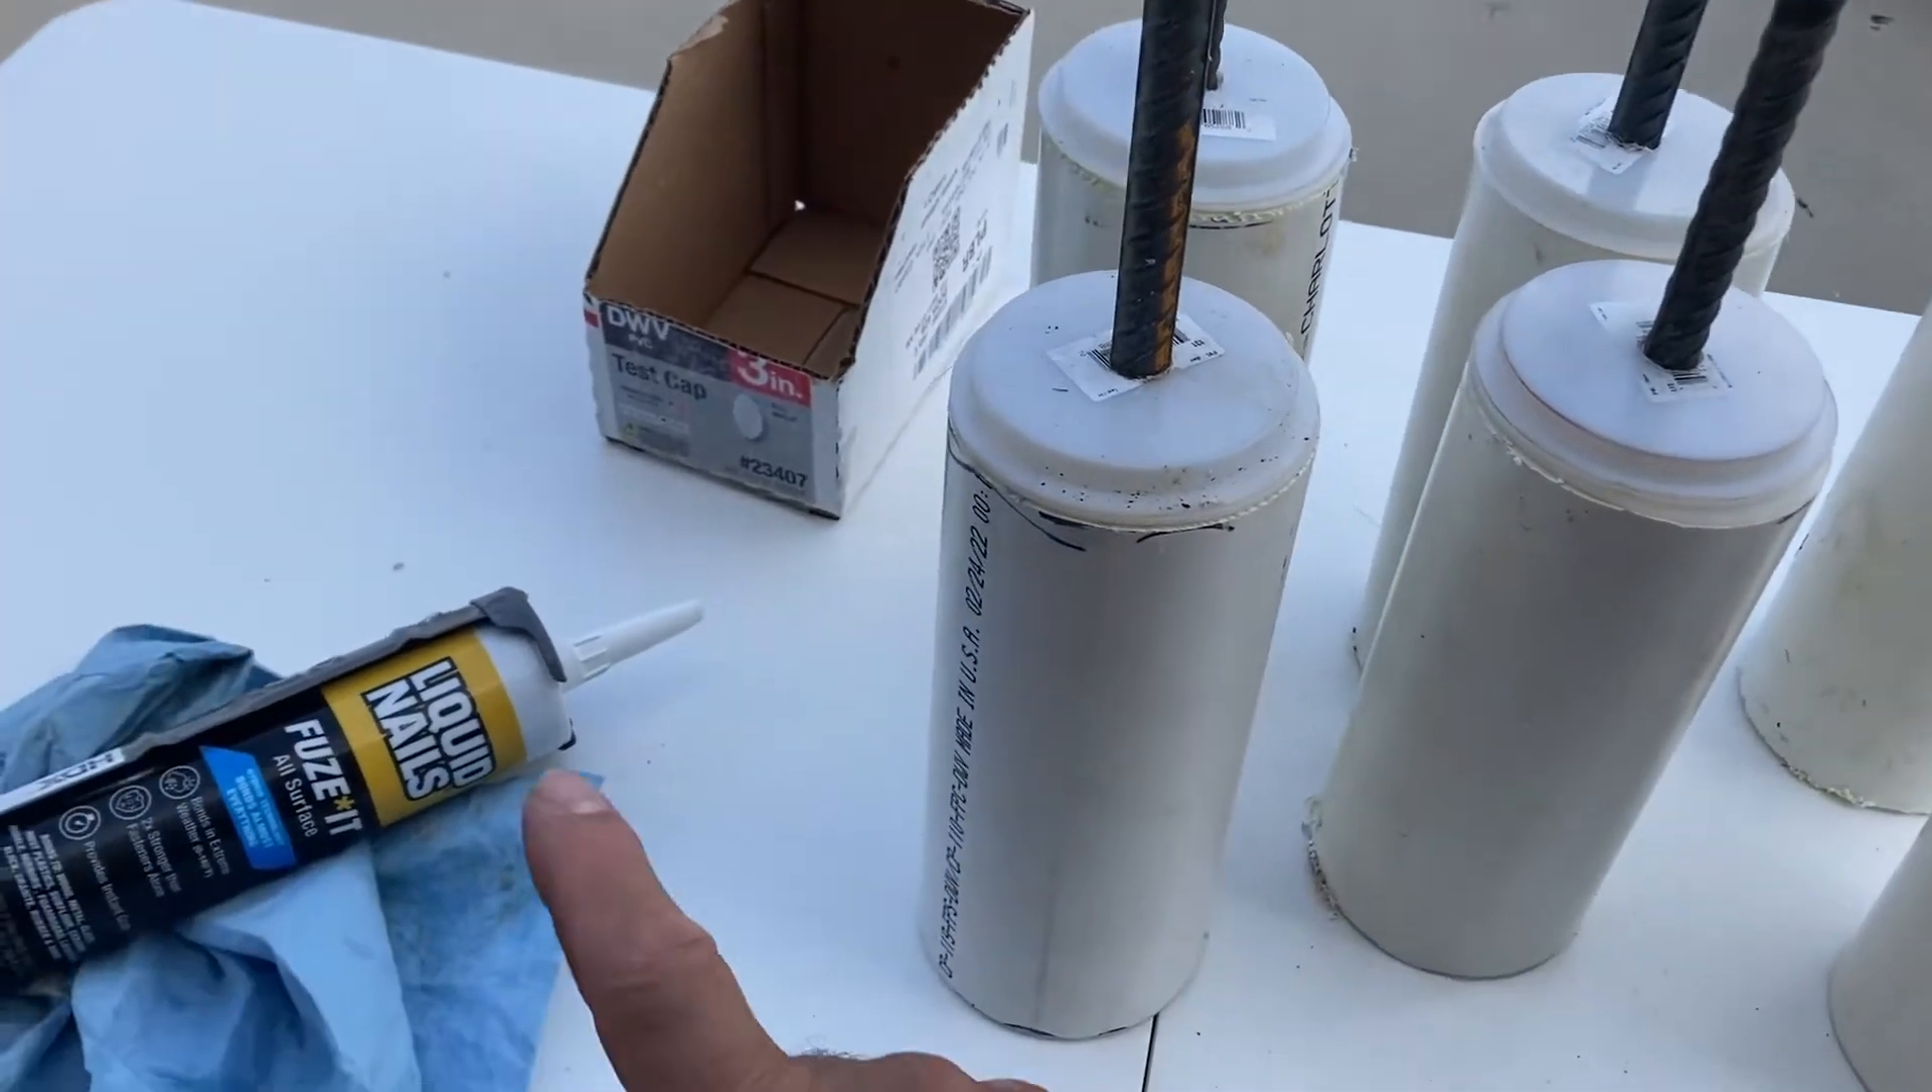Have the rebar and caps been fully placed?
Yes.